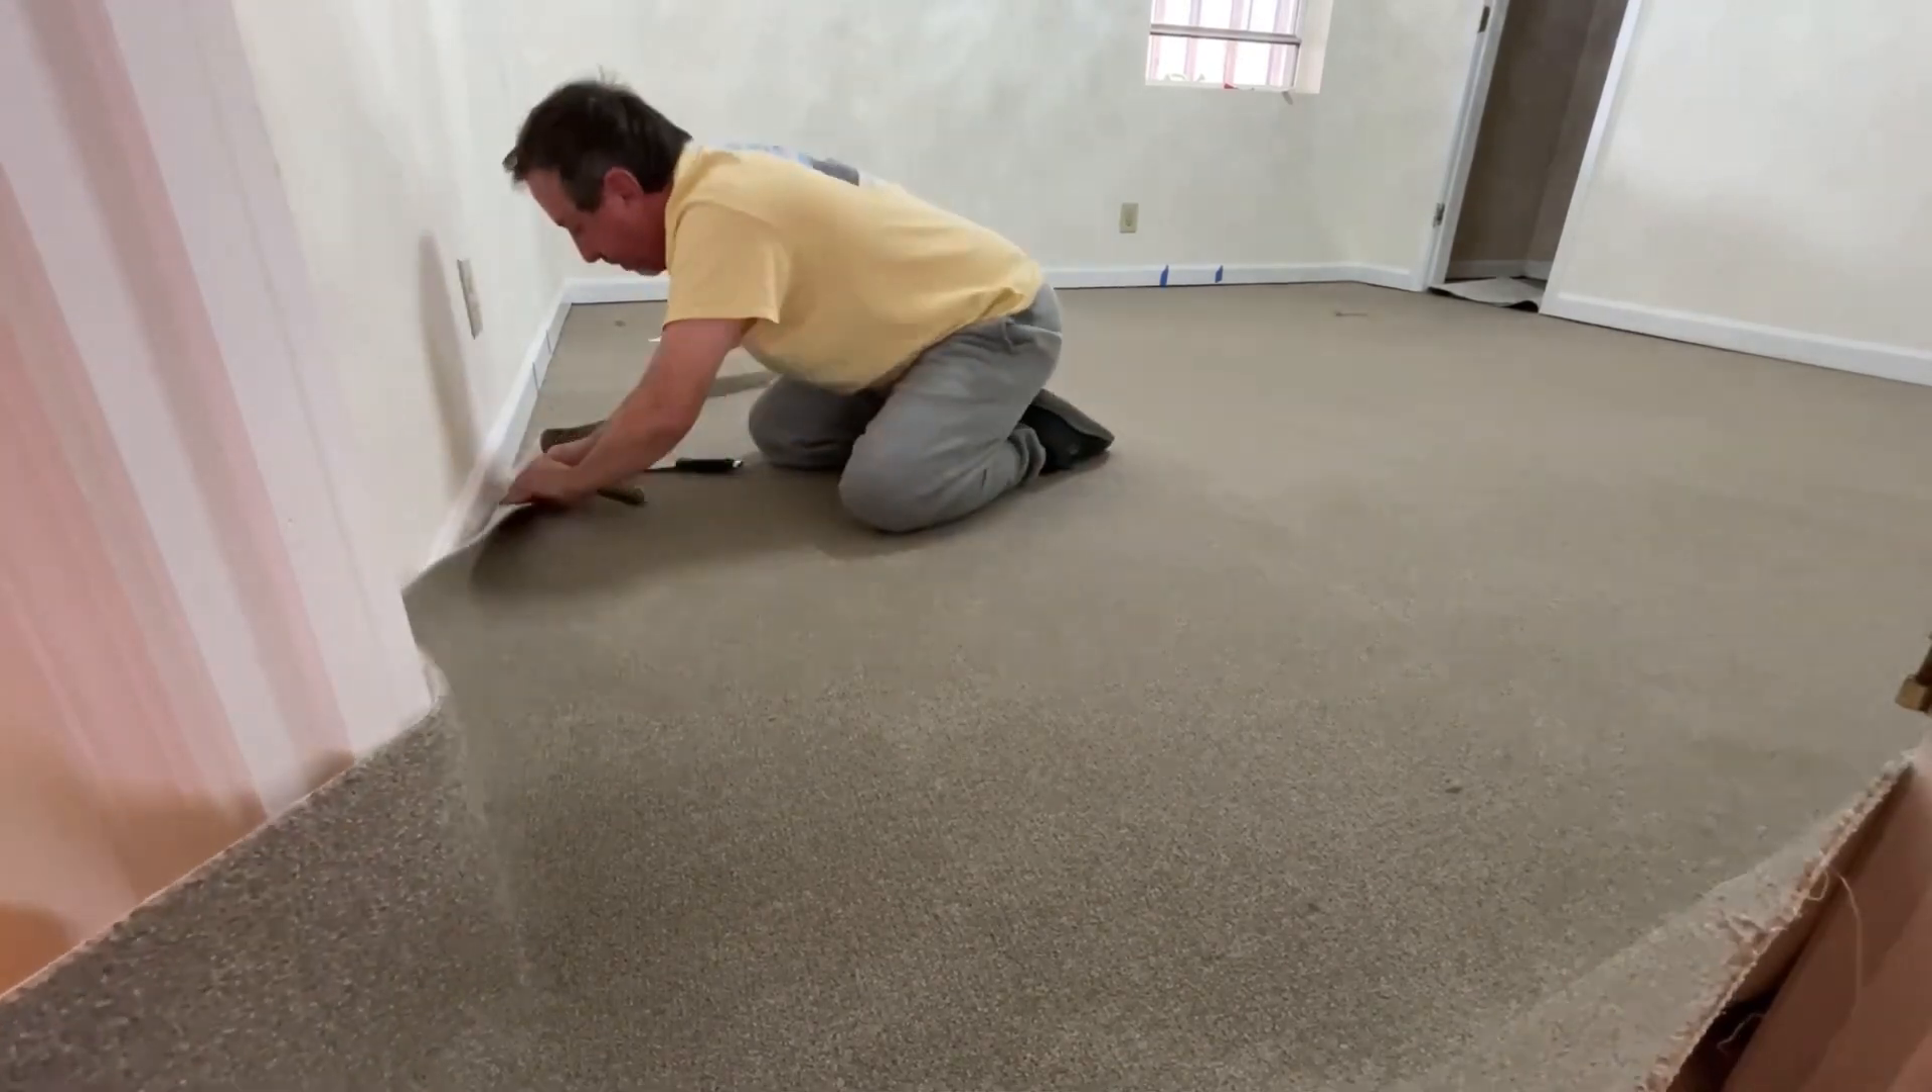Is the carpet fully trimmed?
No.